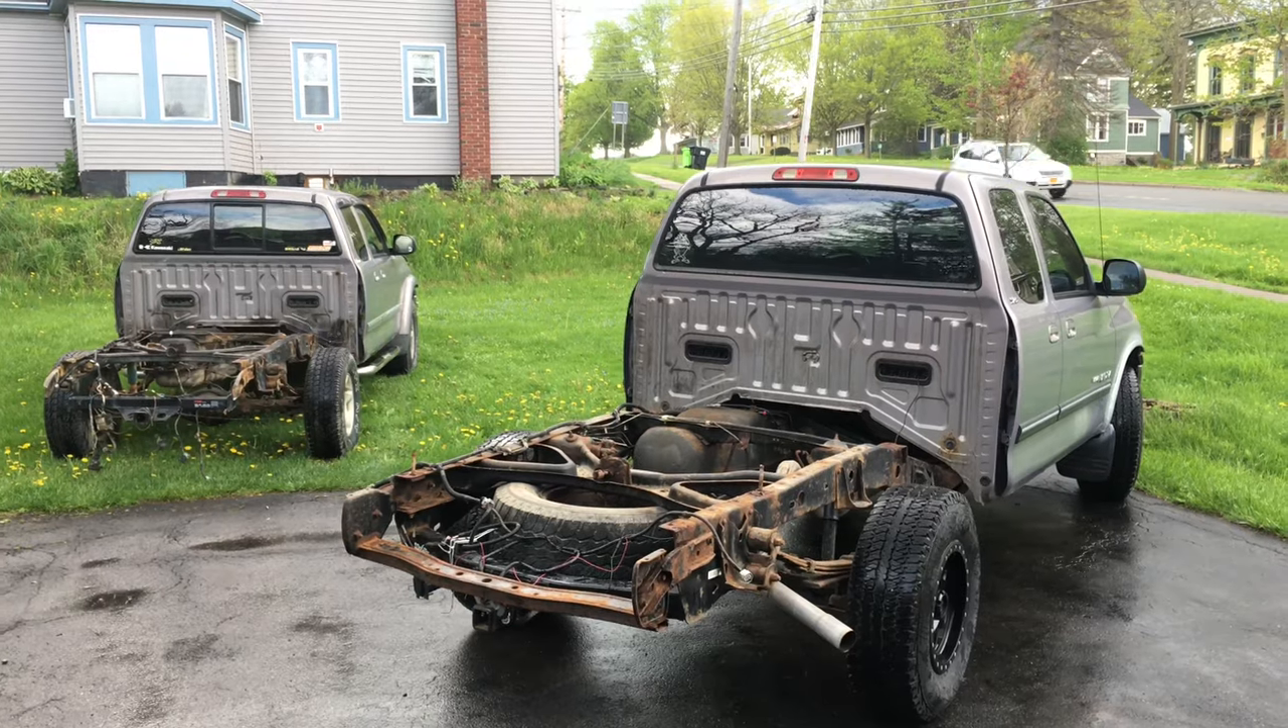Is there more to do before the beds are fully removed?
No.